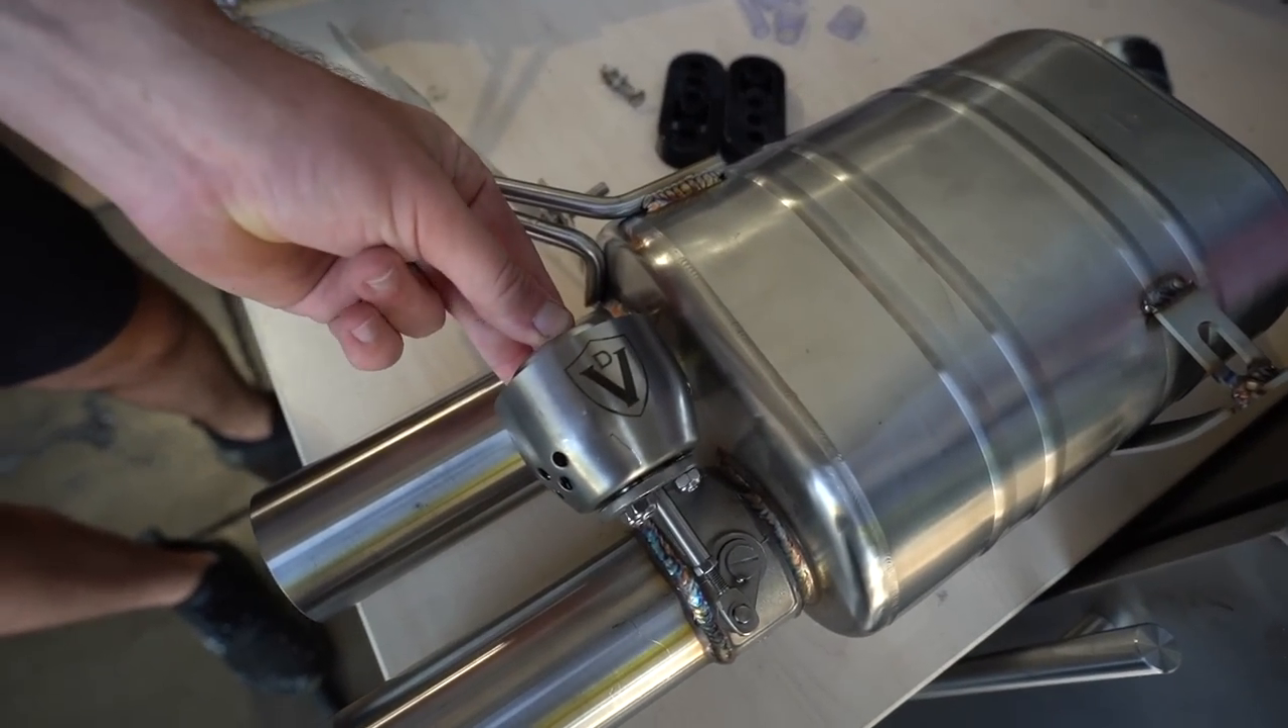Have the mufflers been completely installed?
No.